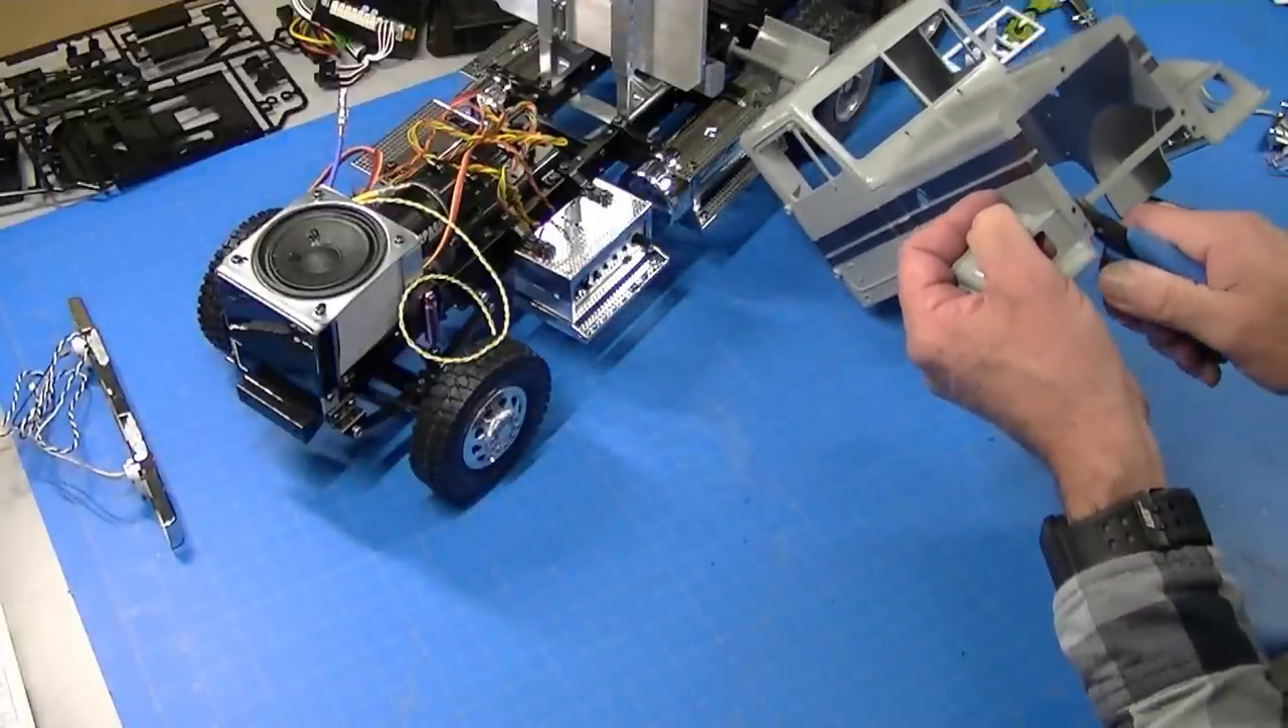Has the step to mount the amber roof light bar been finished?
No.